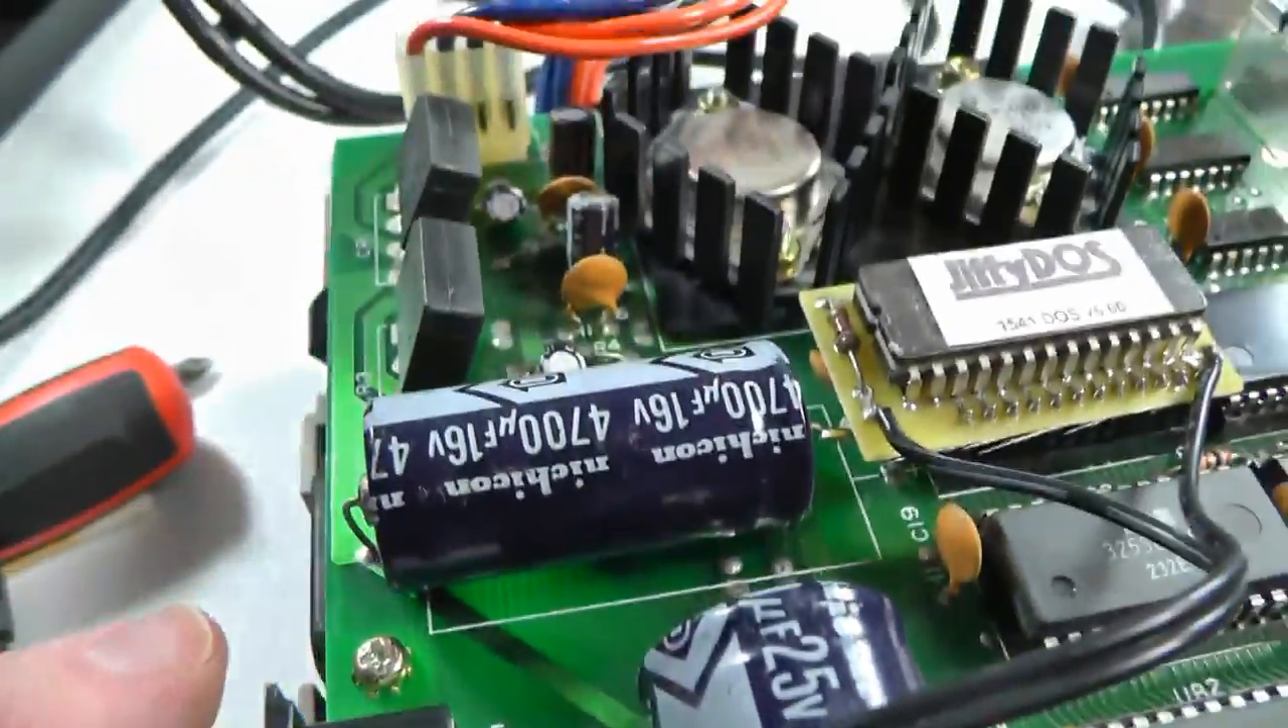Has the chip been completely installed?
Yes.